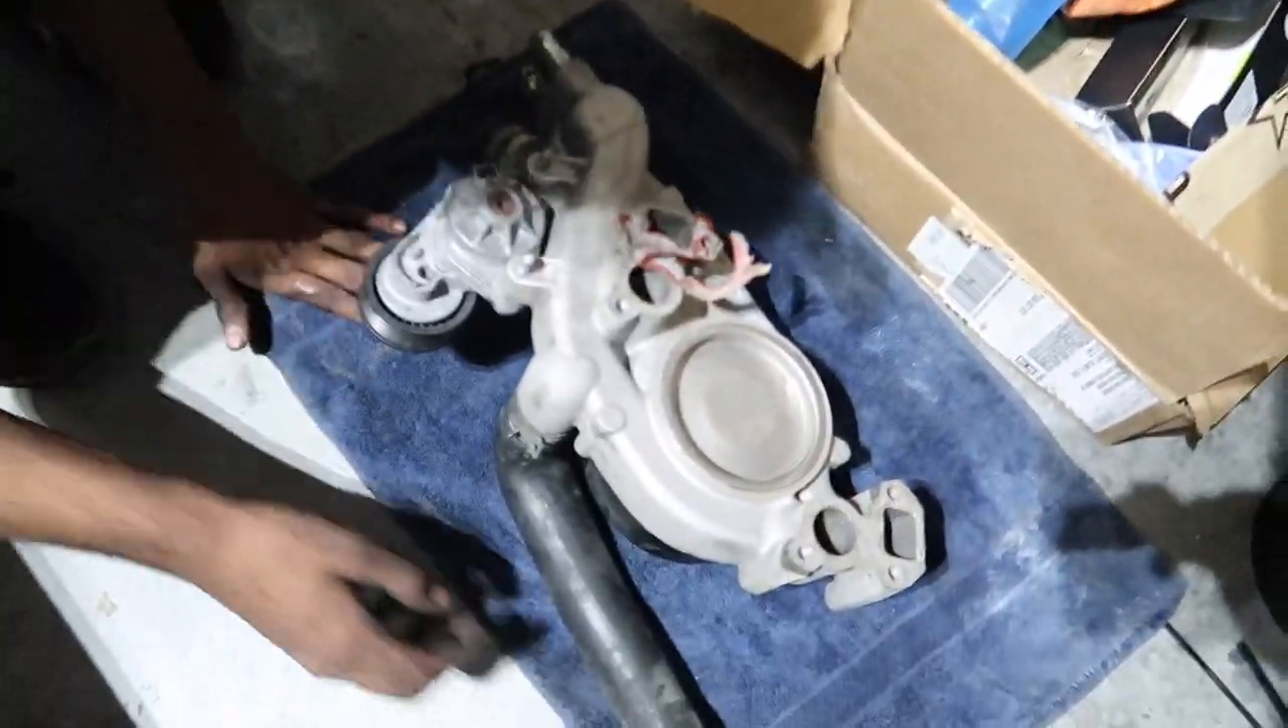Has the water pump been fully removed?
Yes.